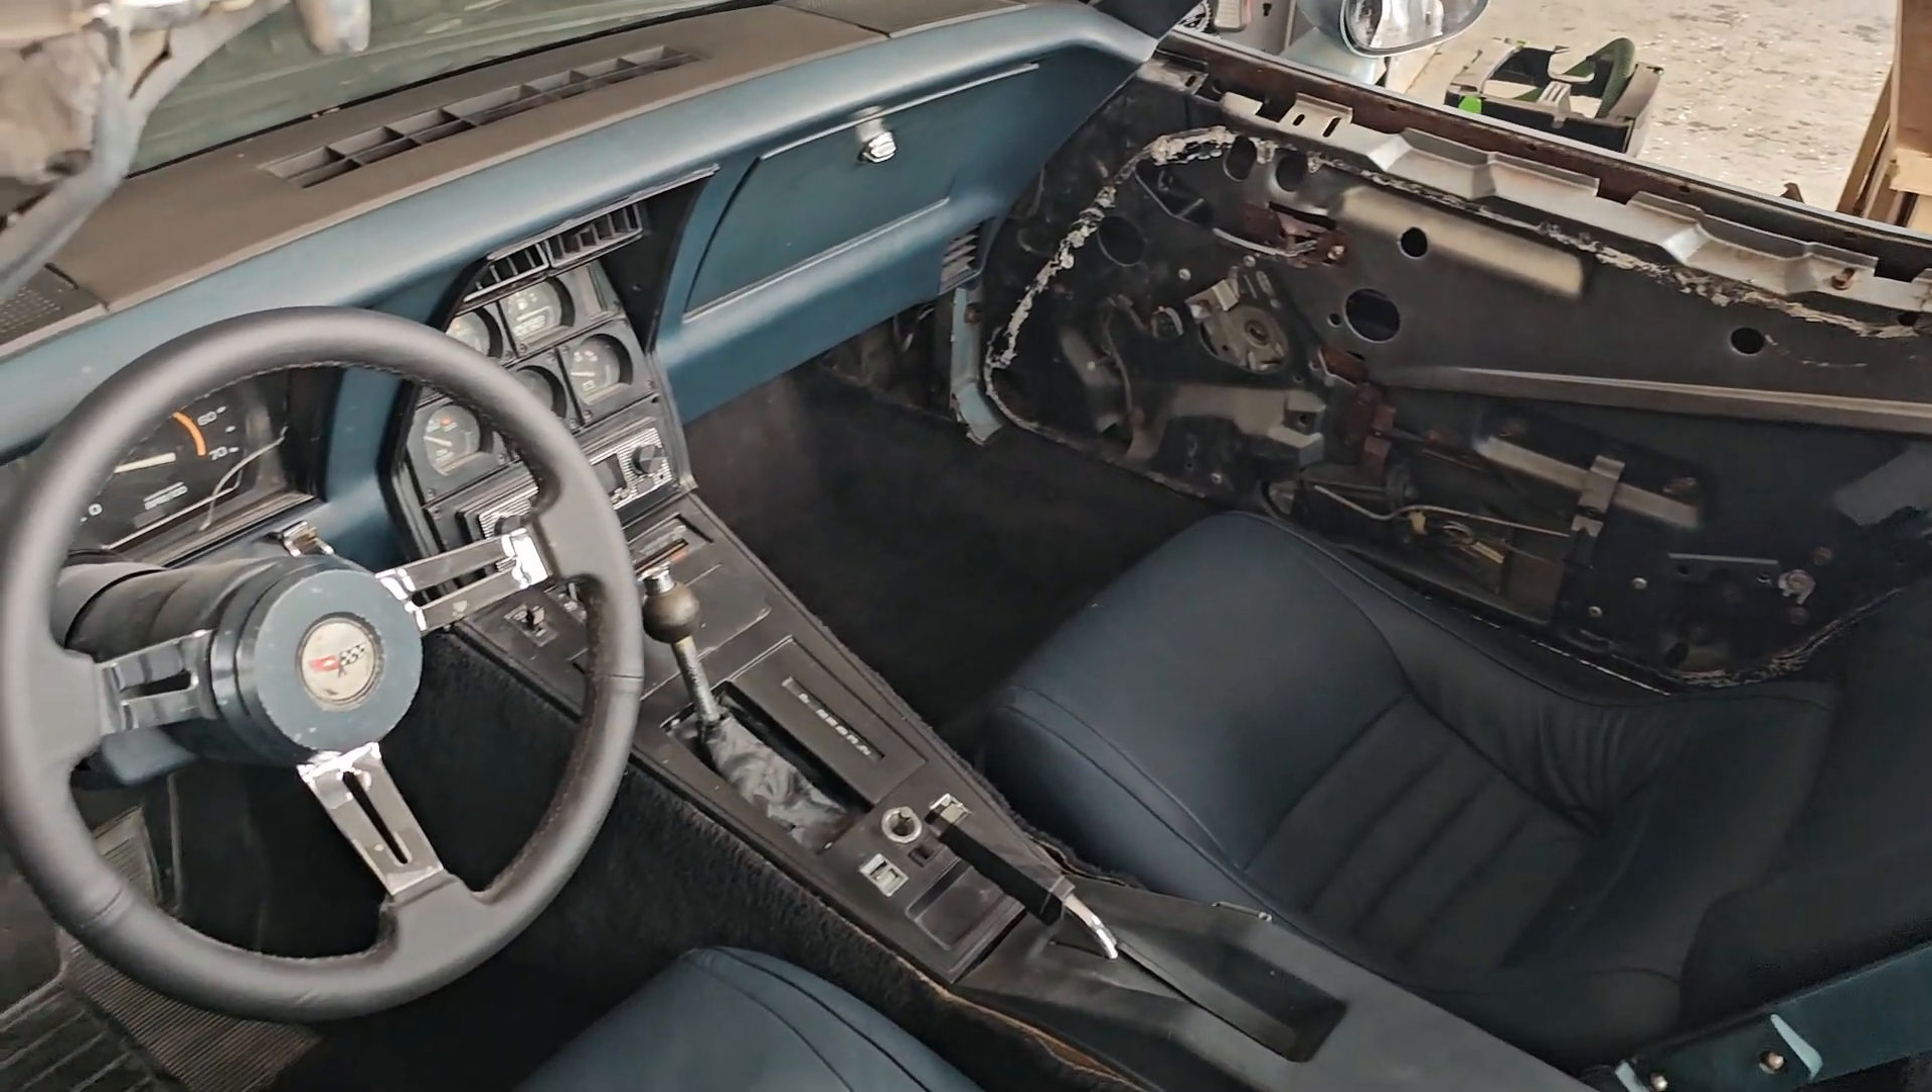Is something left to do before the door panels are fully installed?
Yes.